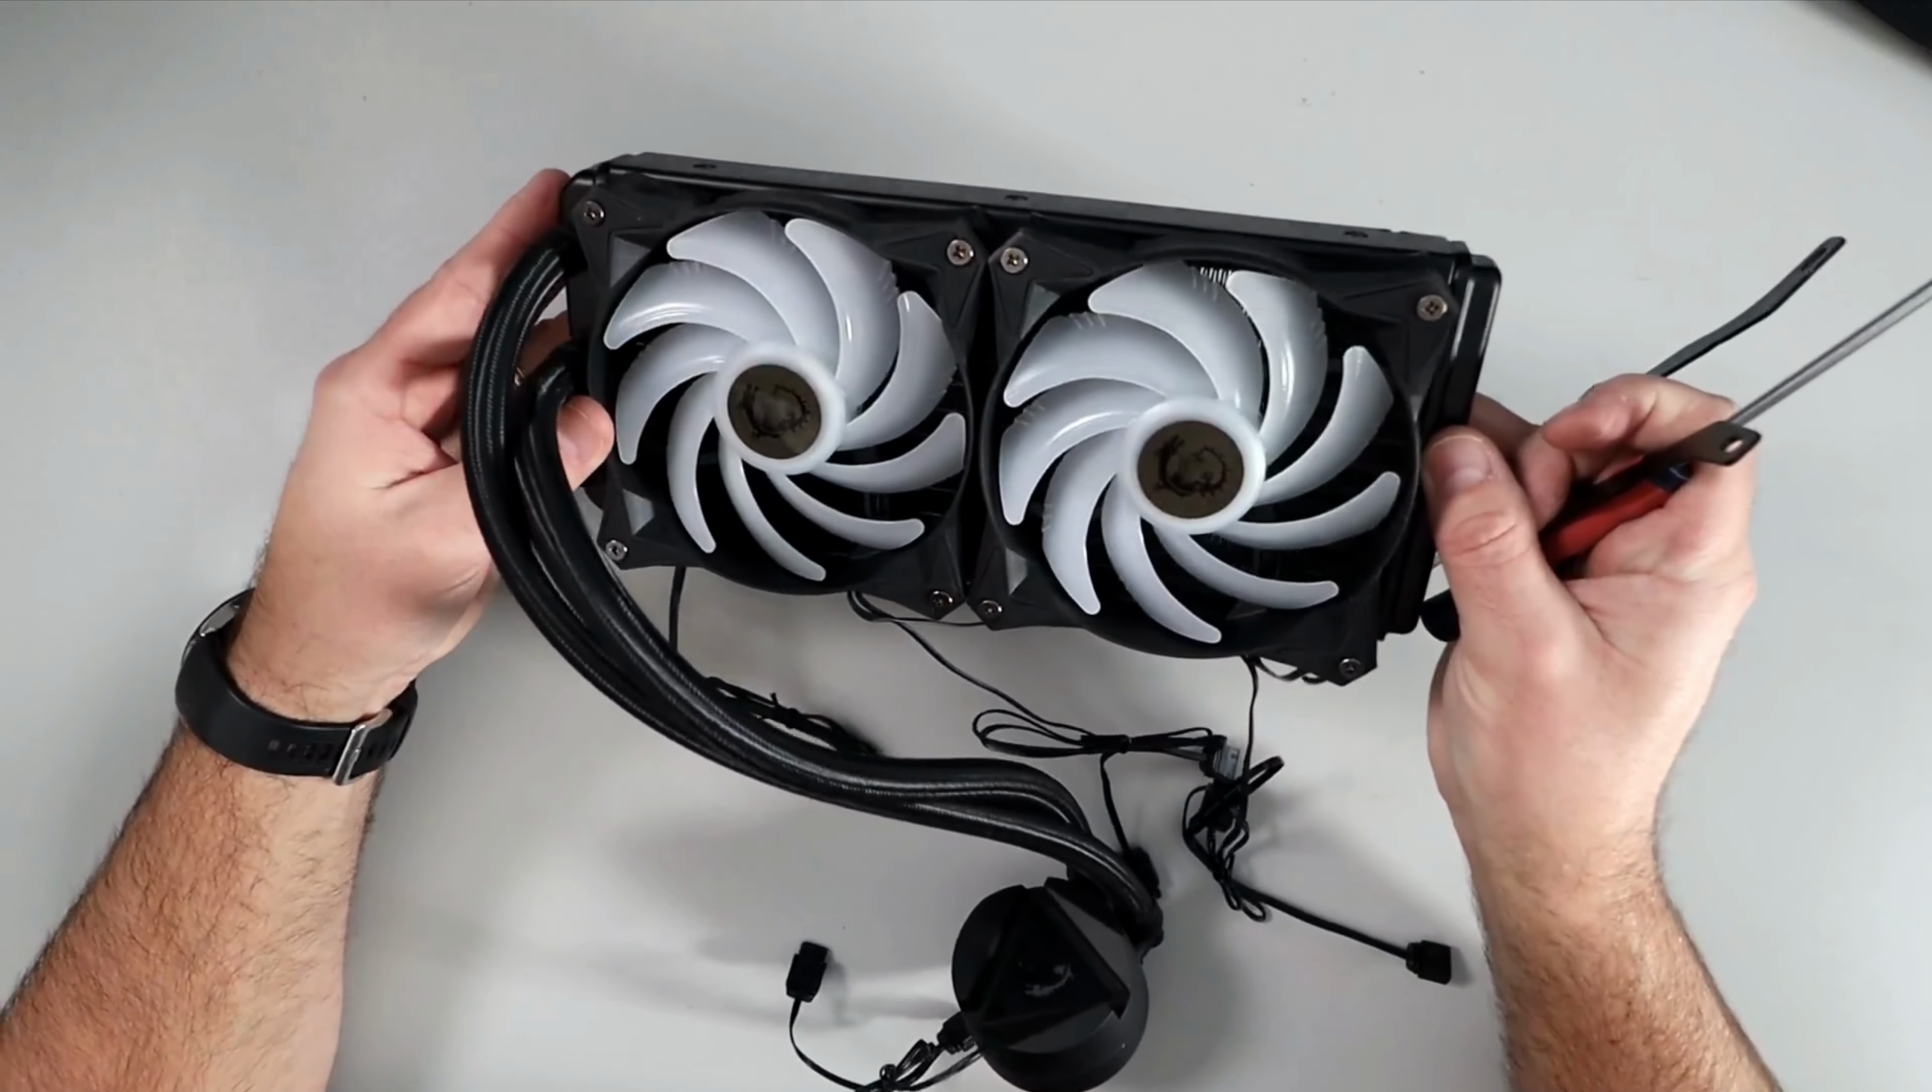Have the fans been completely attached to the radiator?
Yes.